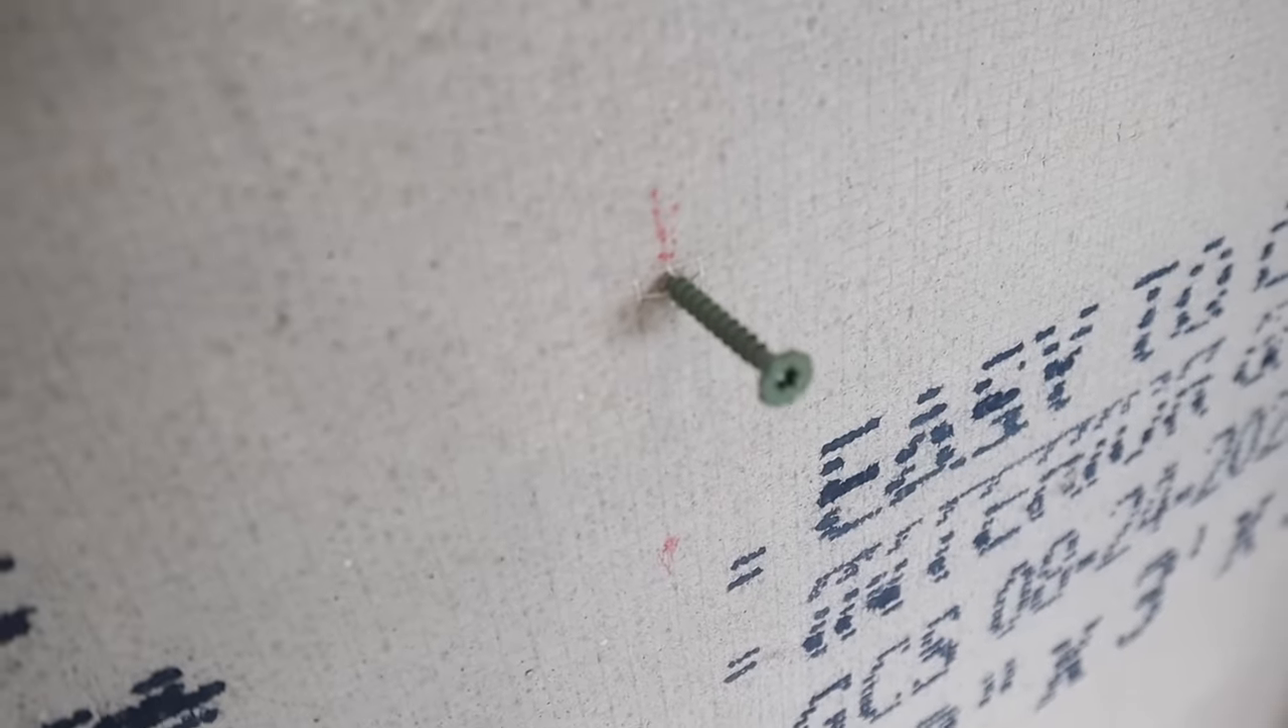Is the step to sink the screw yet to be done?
Yes.